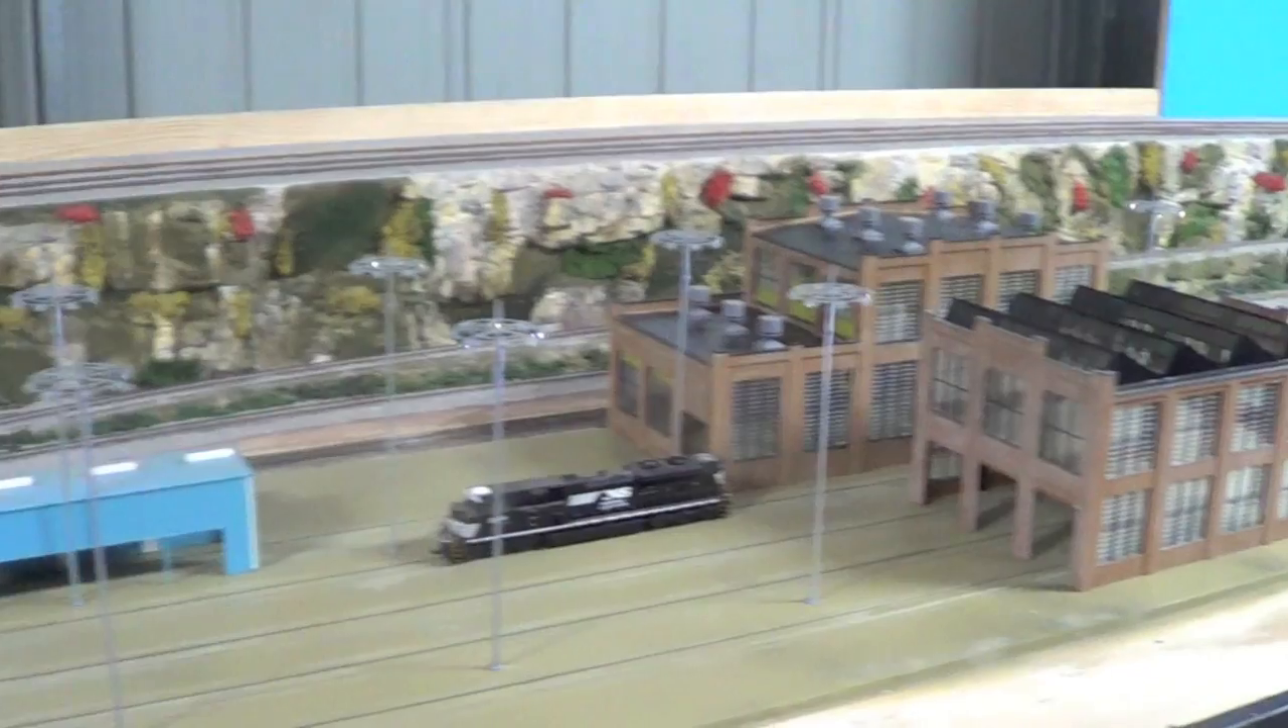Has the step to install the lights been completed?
Yes.